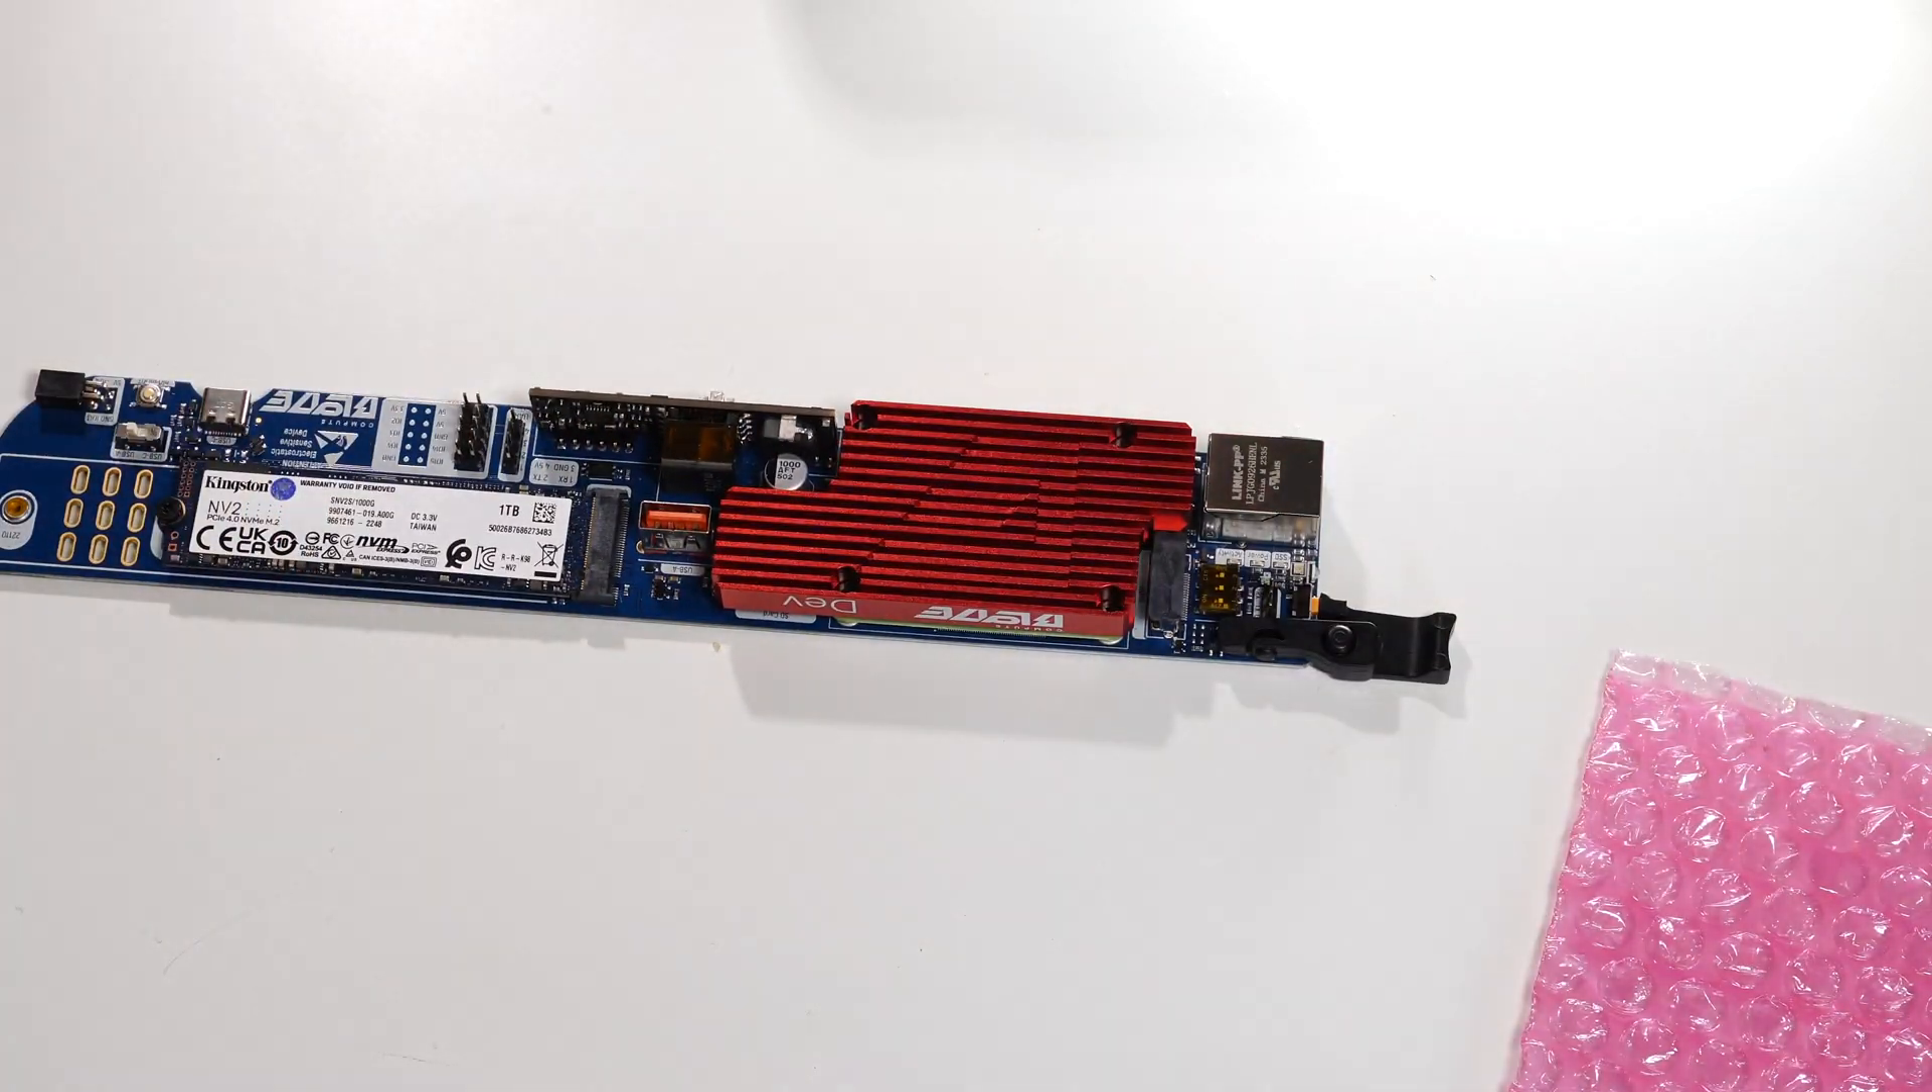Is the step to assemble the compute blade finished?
Yes.